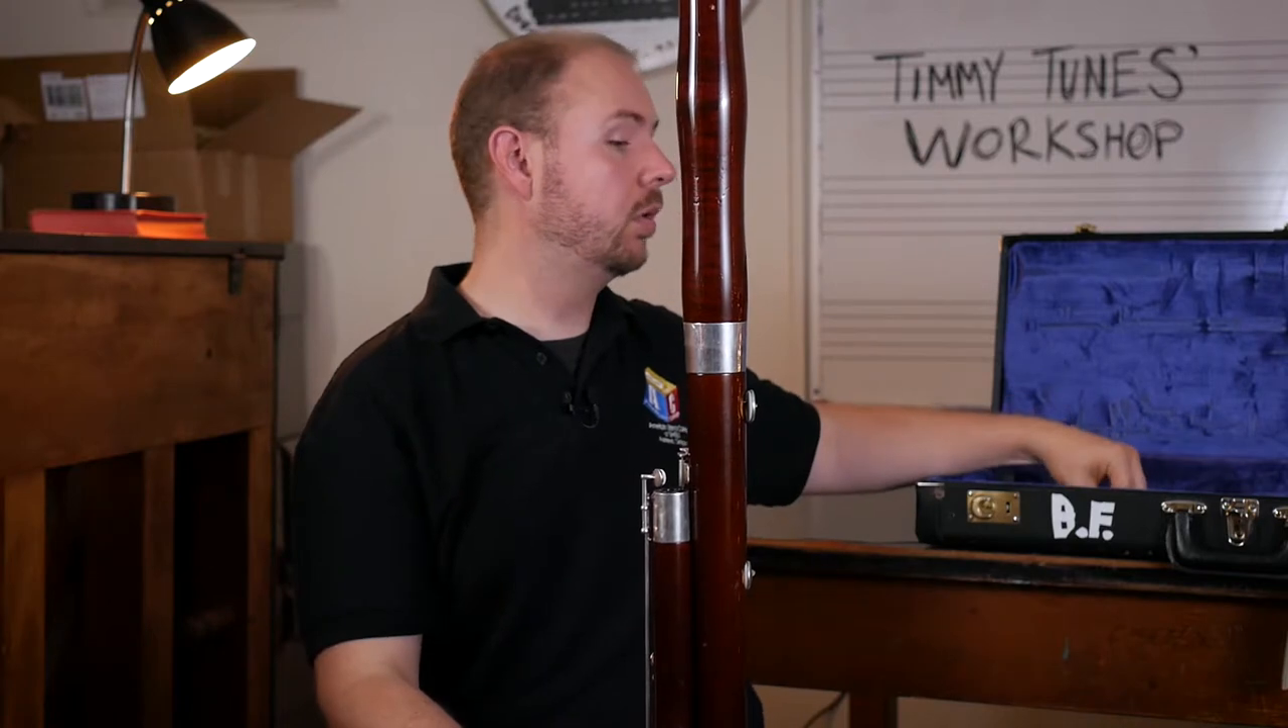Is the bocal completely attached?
No.